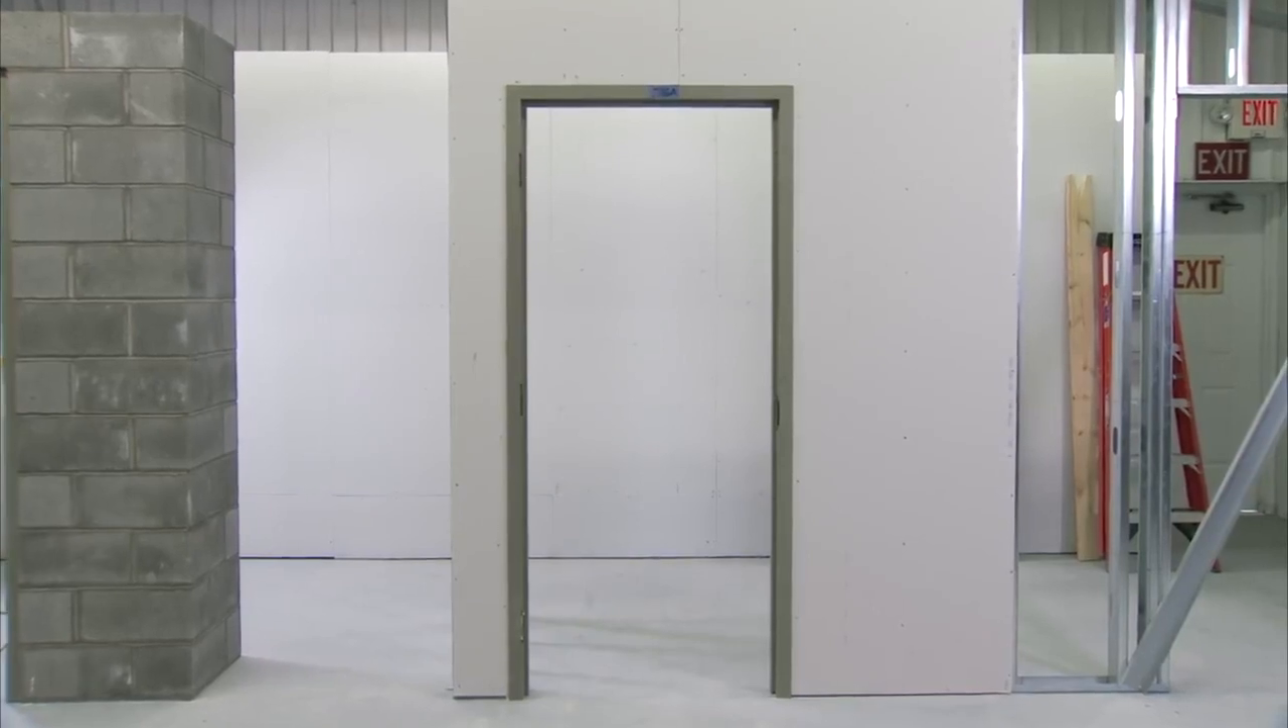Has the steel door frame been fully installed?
Yes.